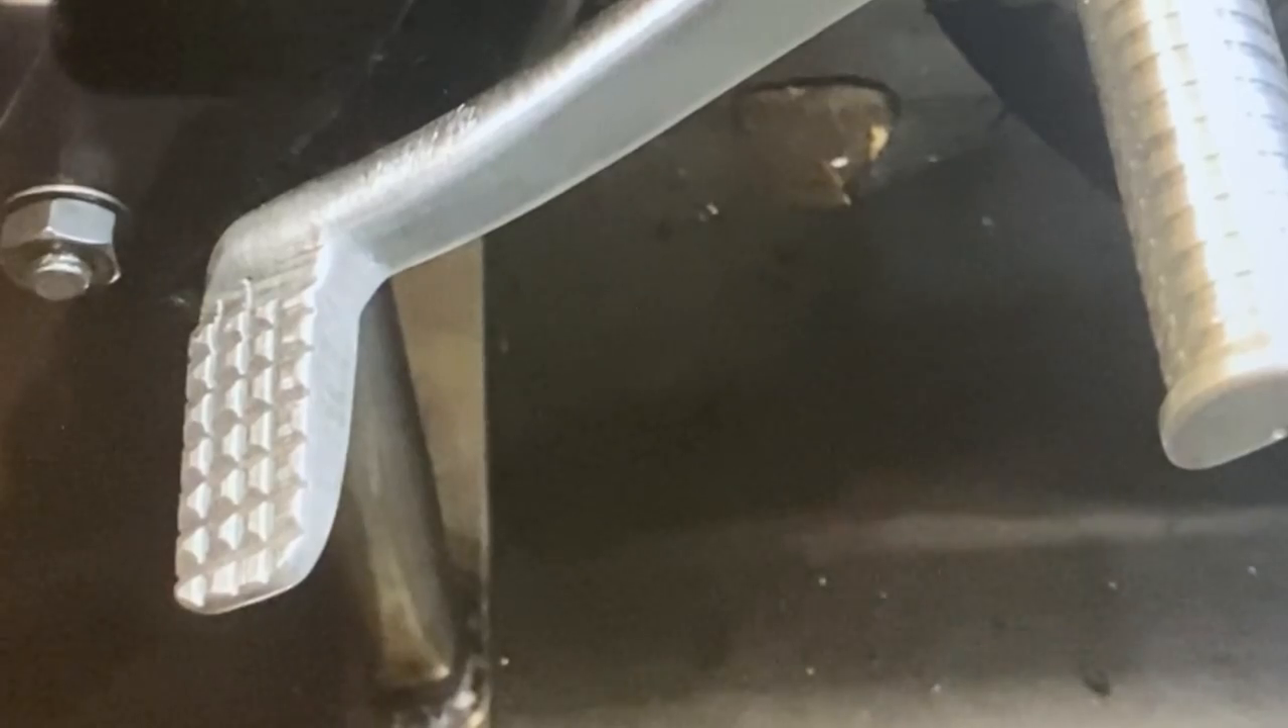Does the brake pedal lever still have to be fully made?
No.